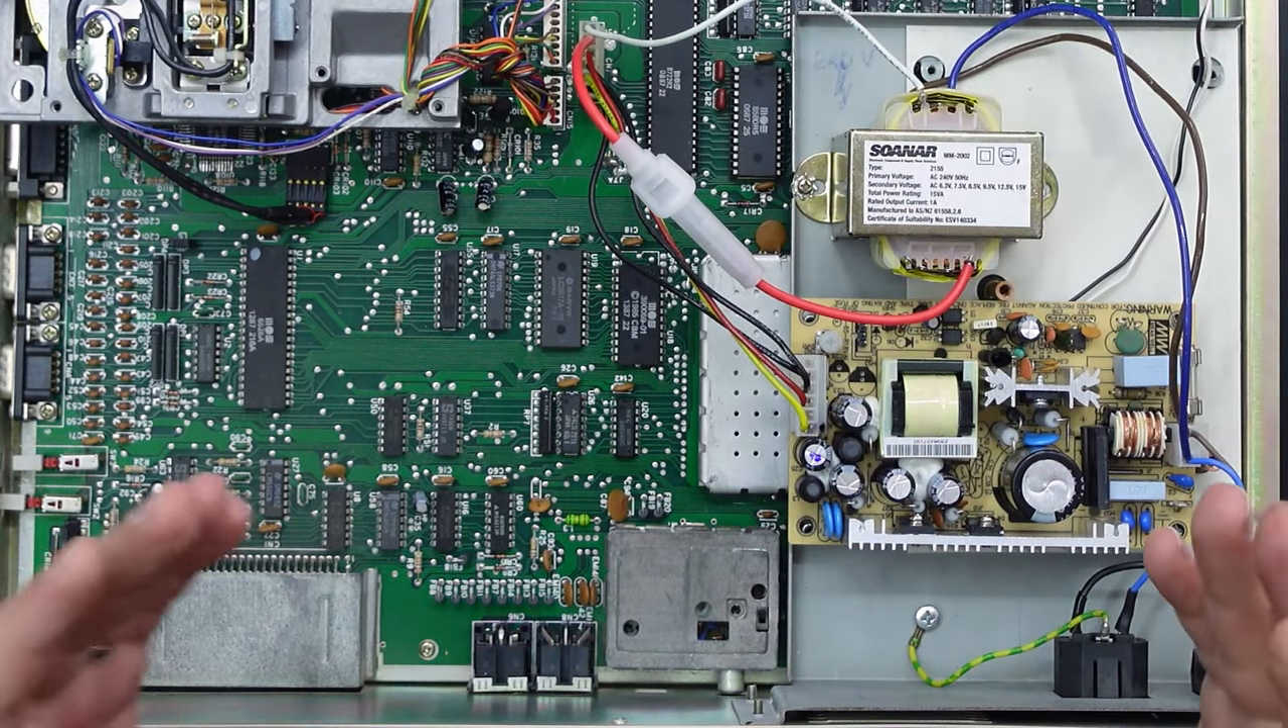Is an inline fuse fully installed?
Yes.